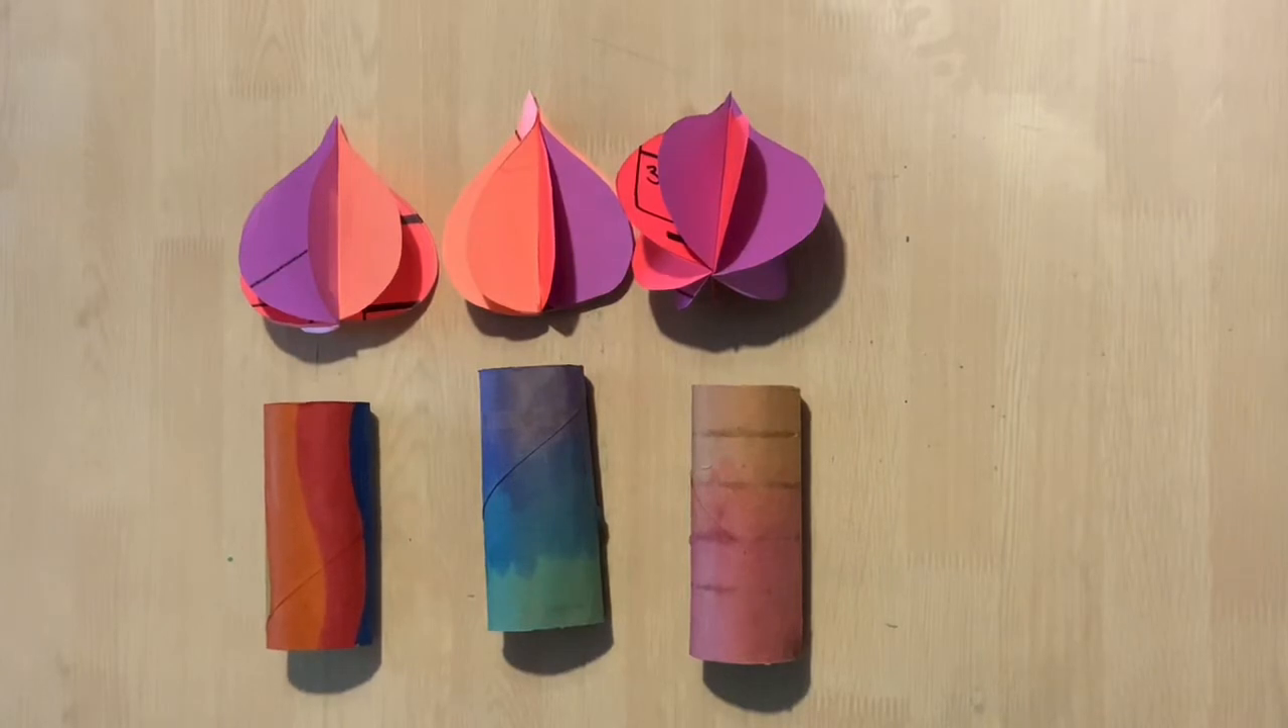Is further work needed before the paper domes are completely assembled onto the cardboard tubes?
Yes.